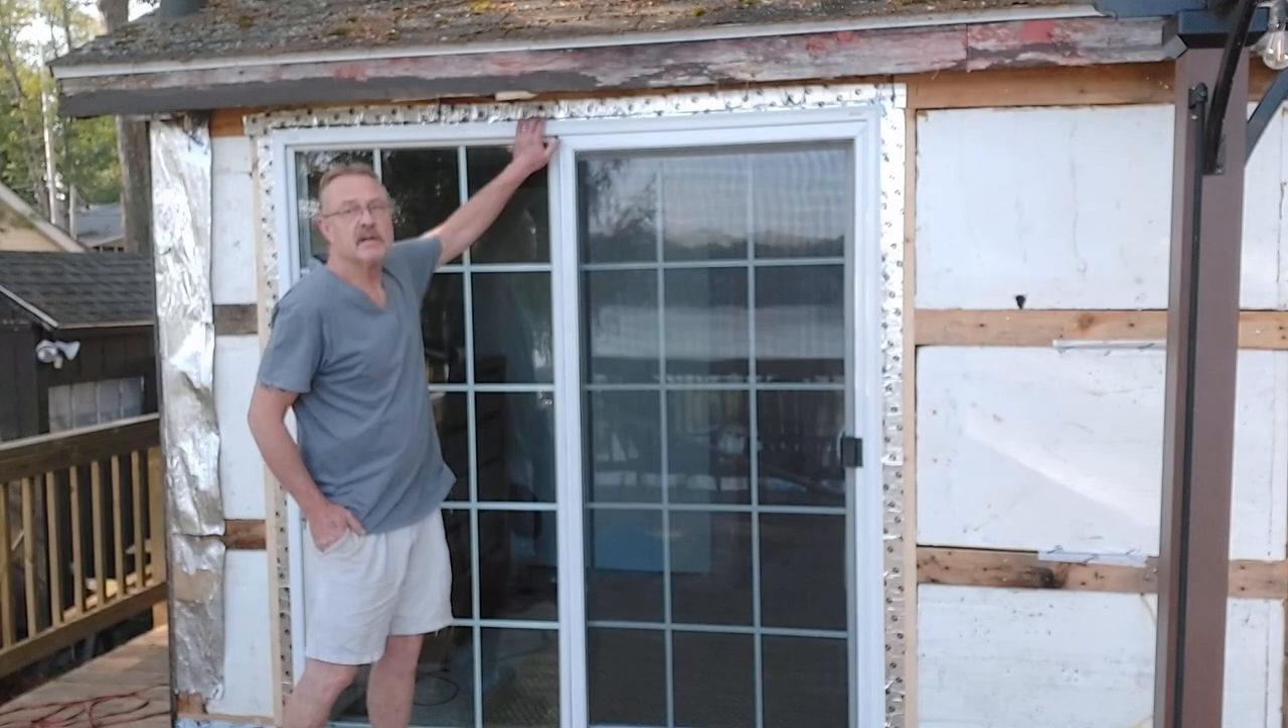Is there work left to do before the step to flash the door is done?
No.